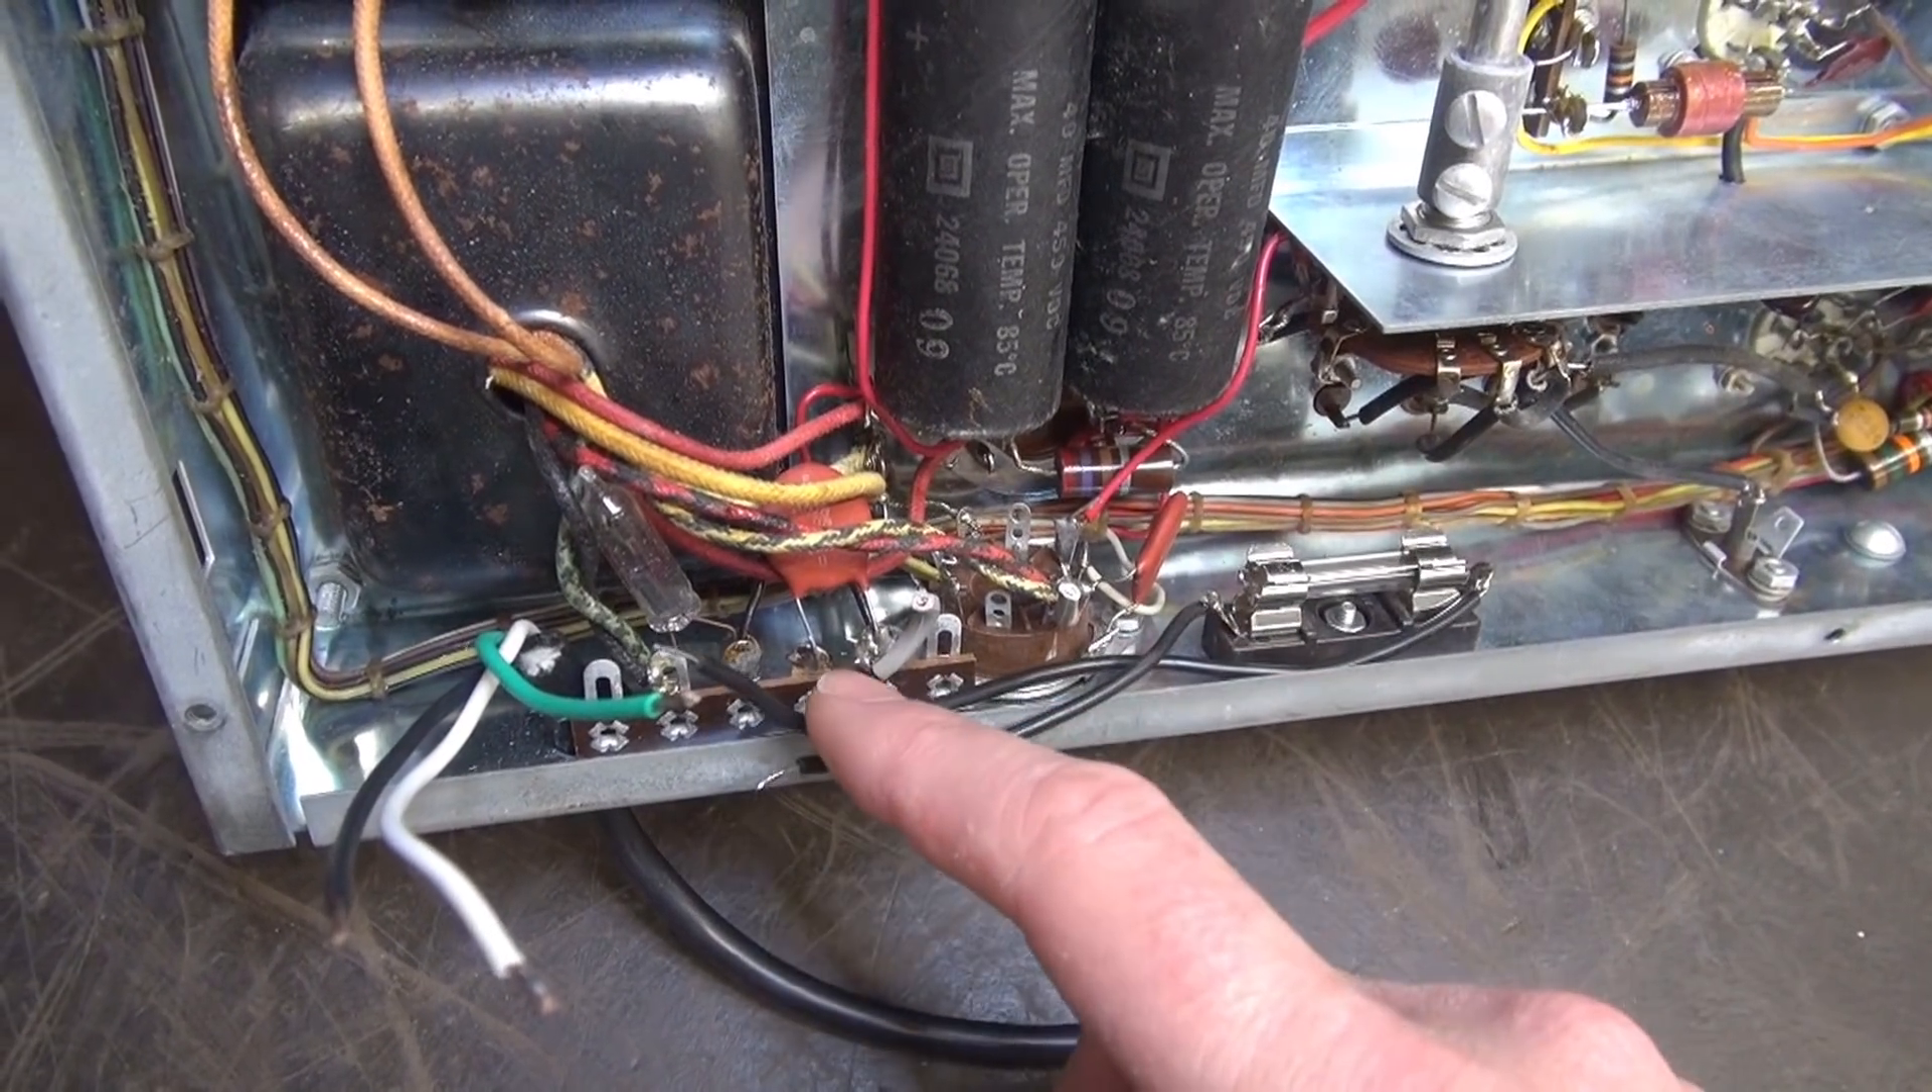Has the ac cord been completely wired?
No.